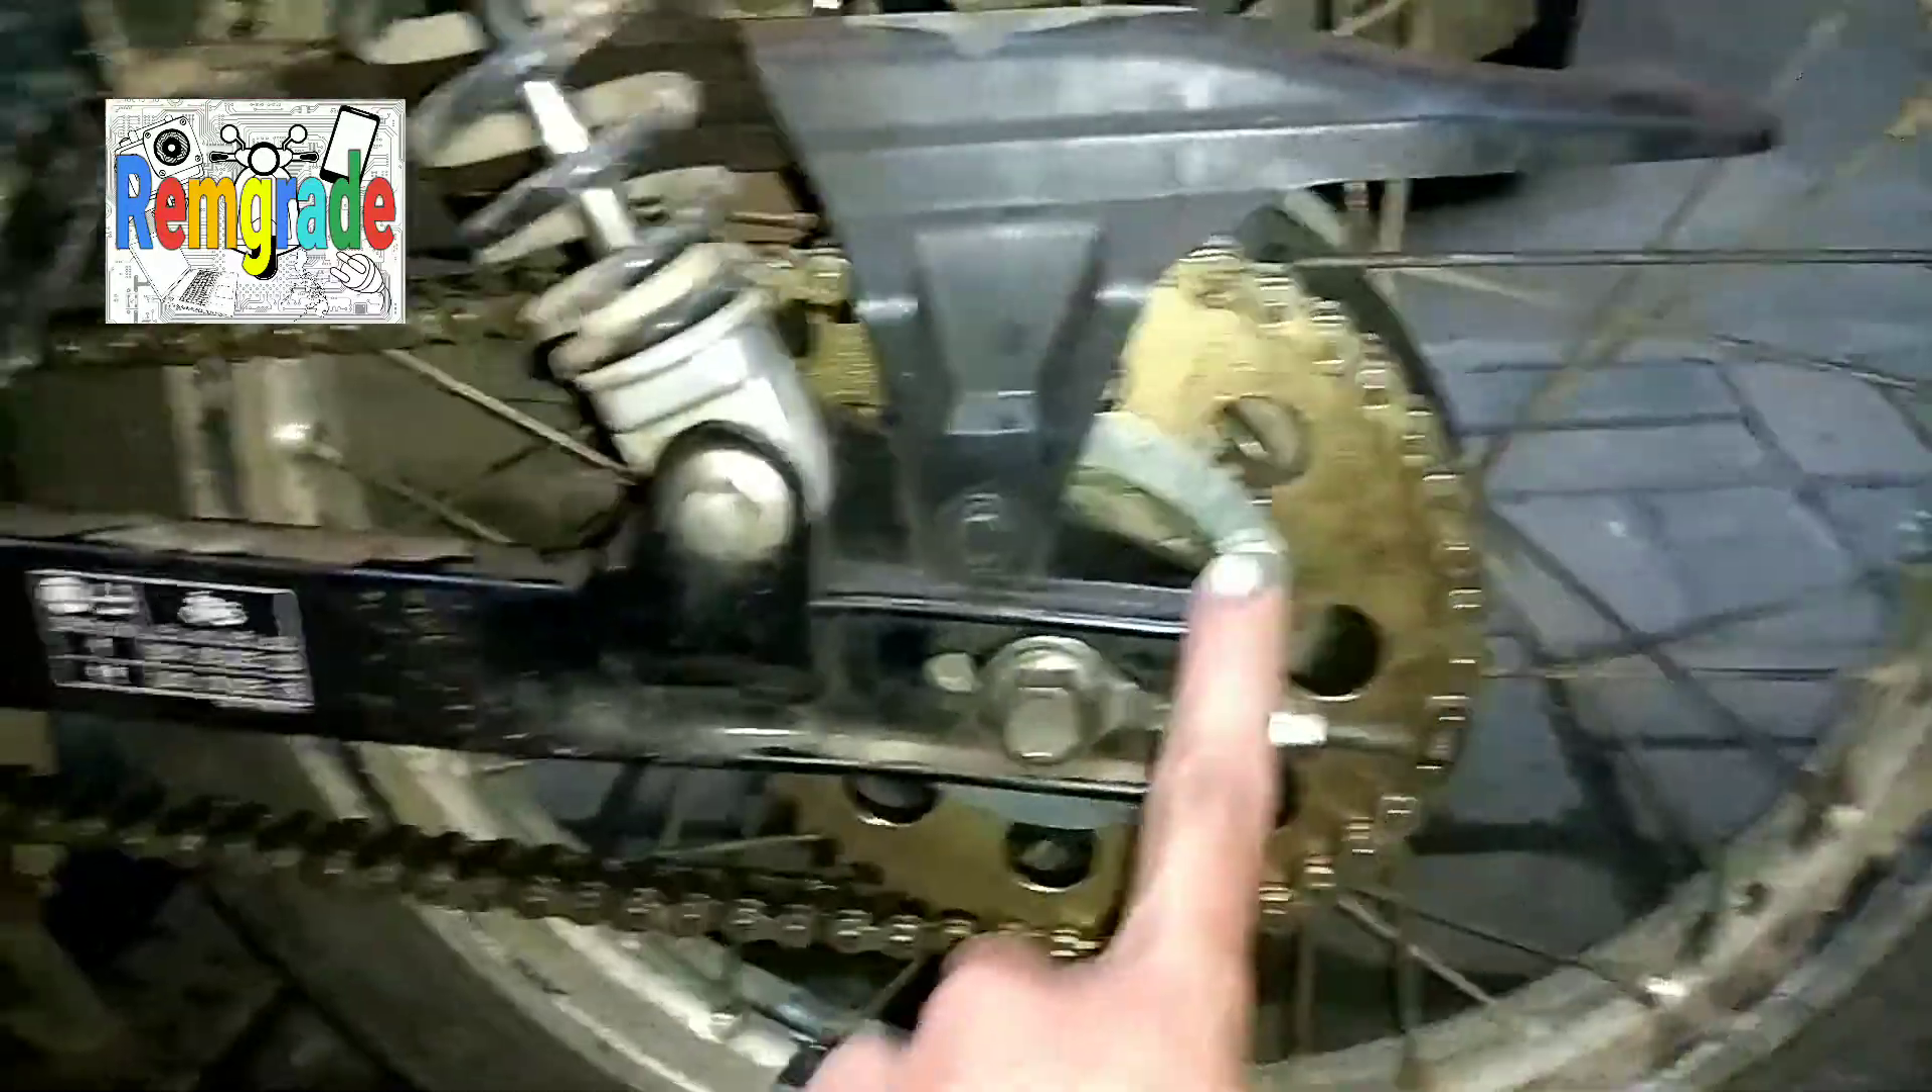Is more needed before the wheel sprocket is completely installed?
No.